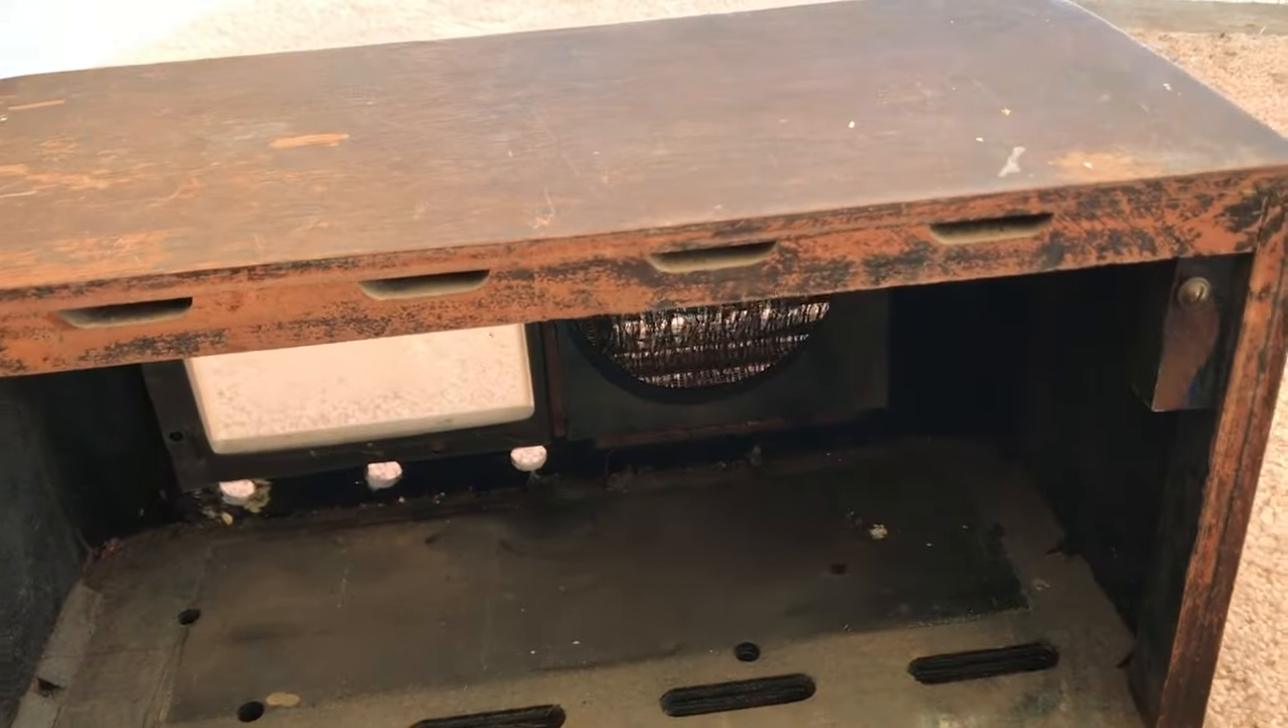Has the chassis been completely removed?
Yes.